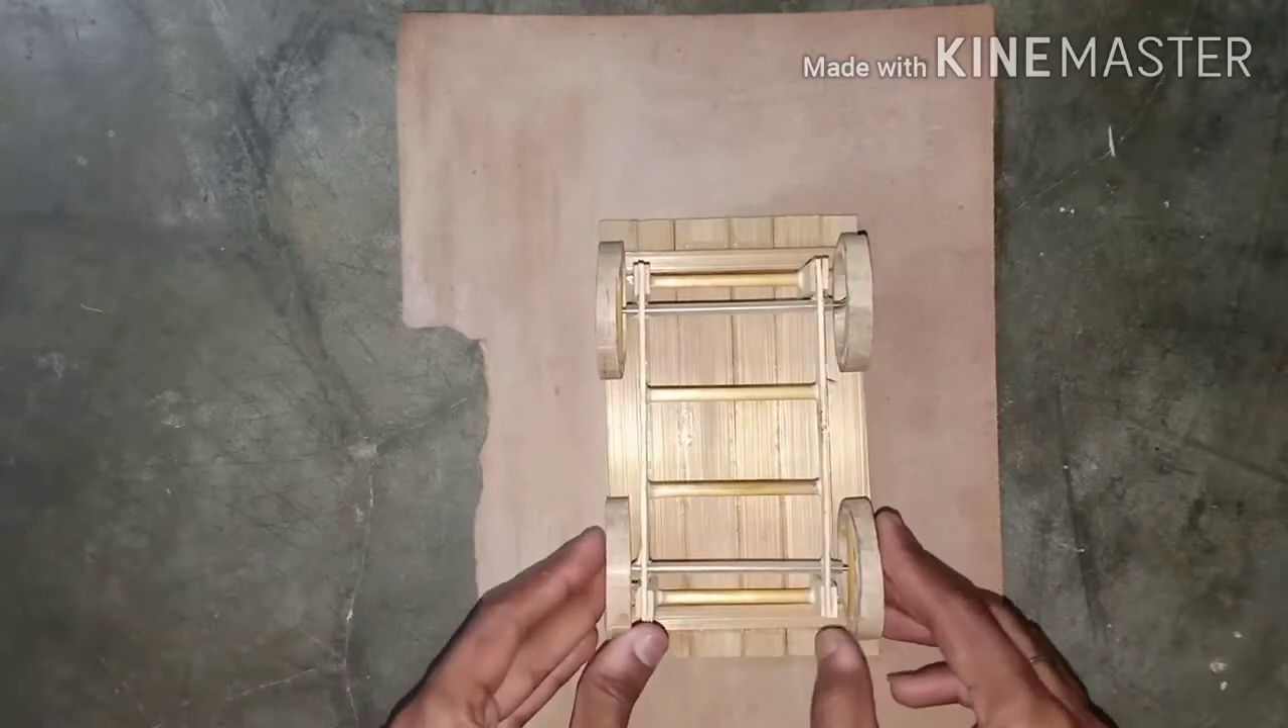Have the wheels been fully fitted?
Yes.